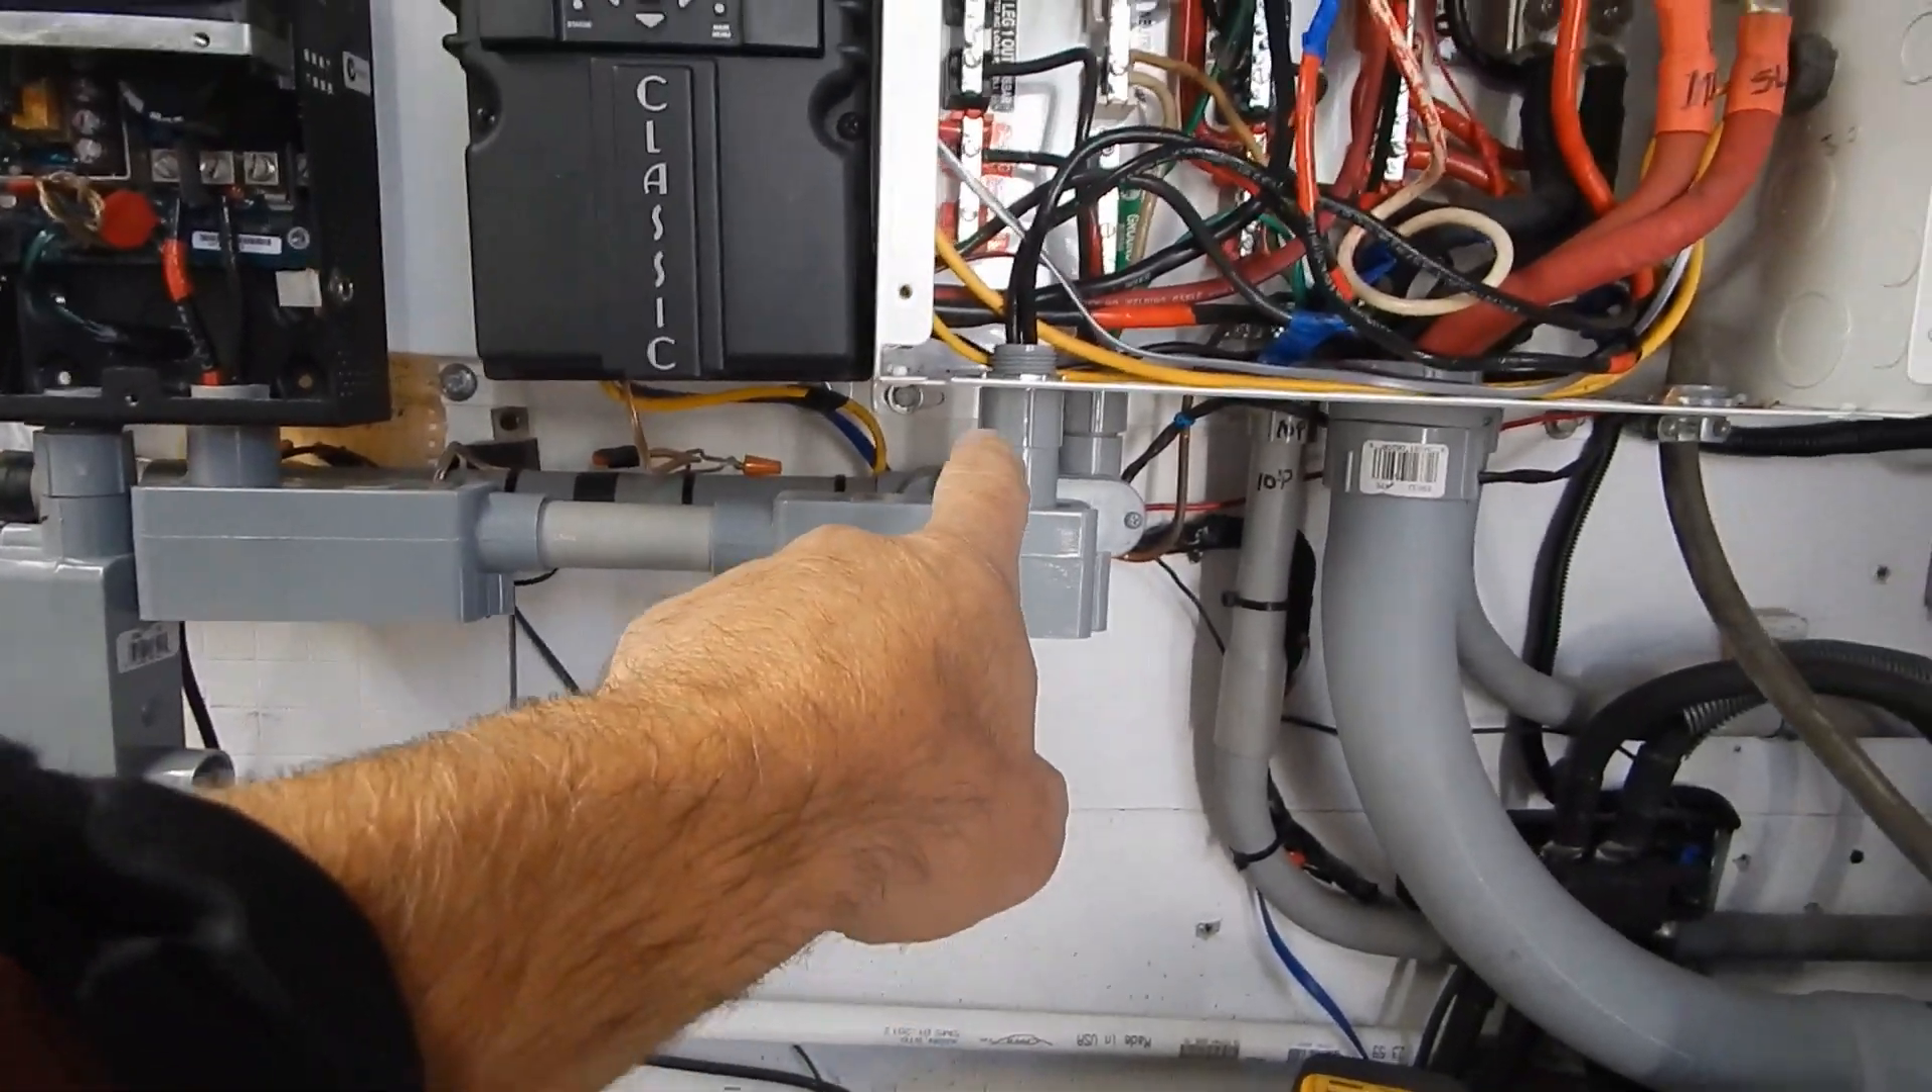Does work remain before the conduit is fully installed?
No.